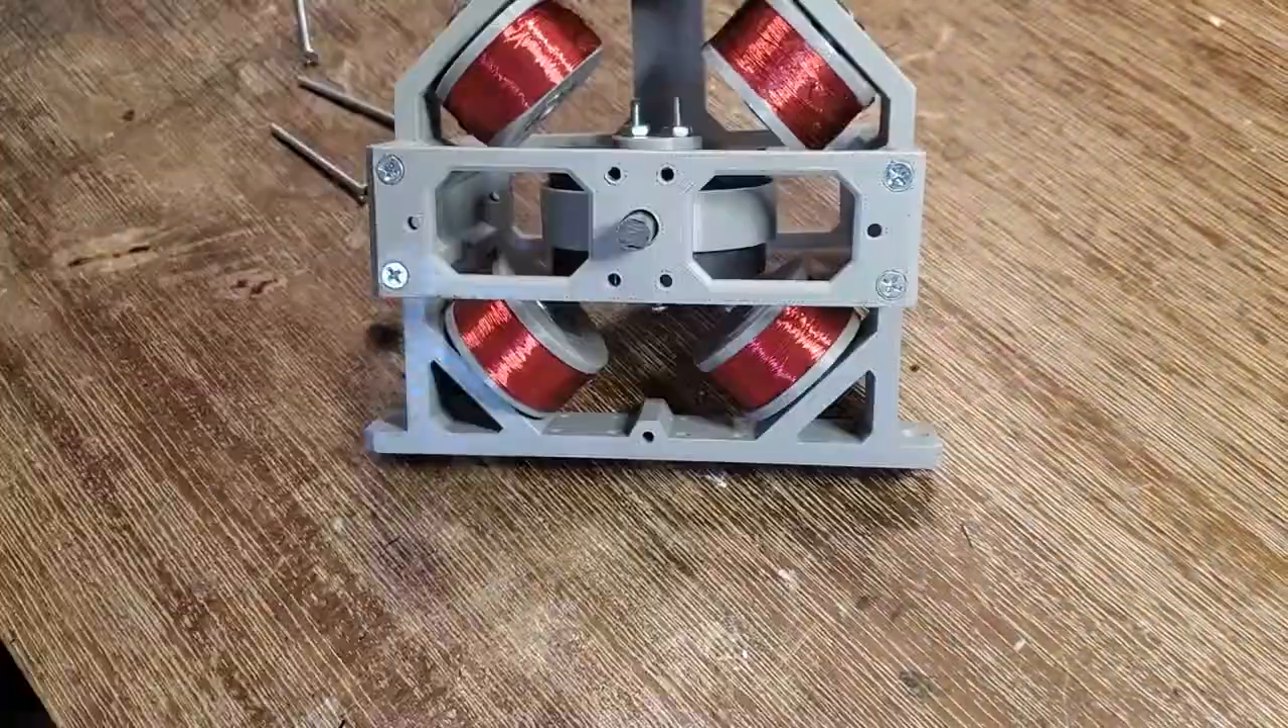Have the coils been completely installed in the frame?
Yes.